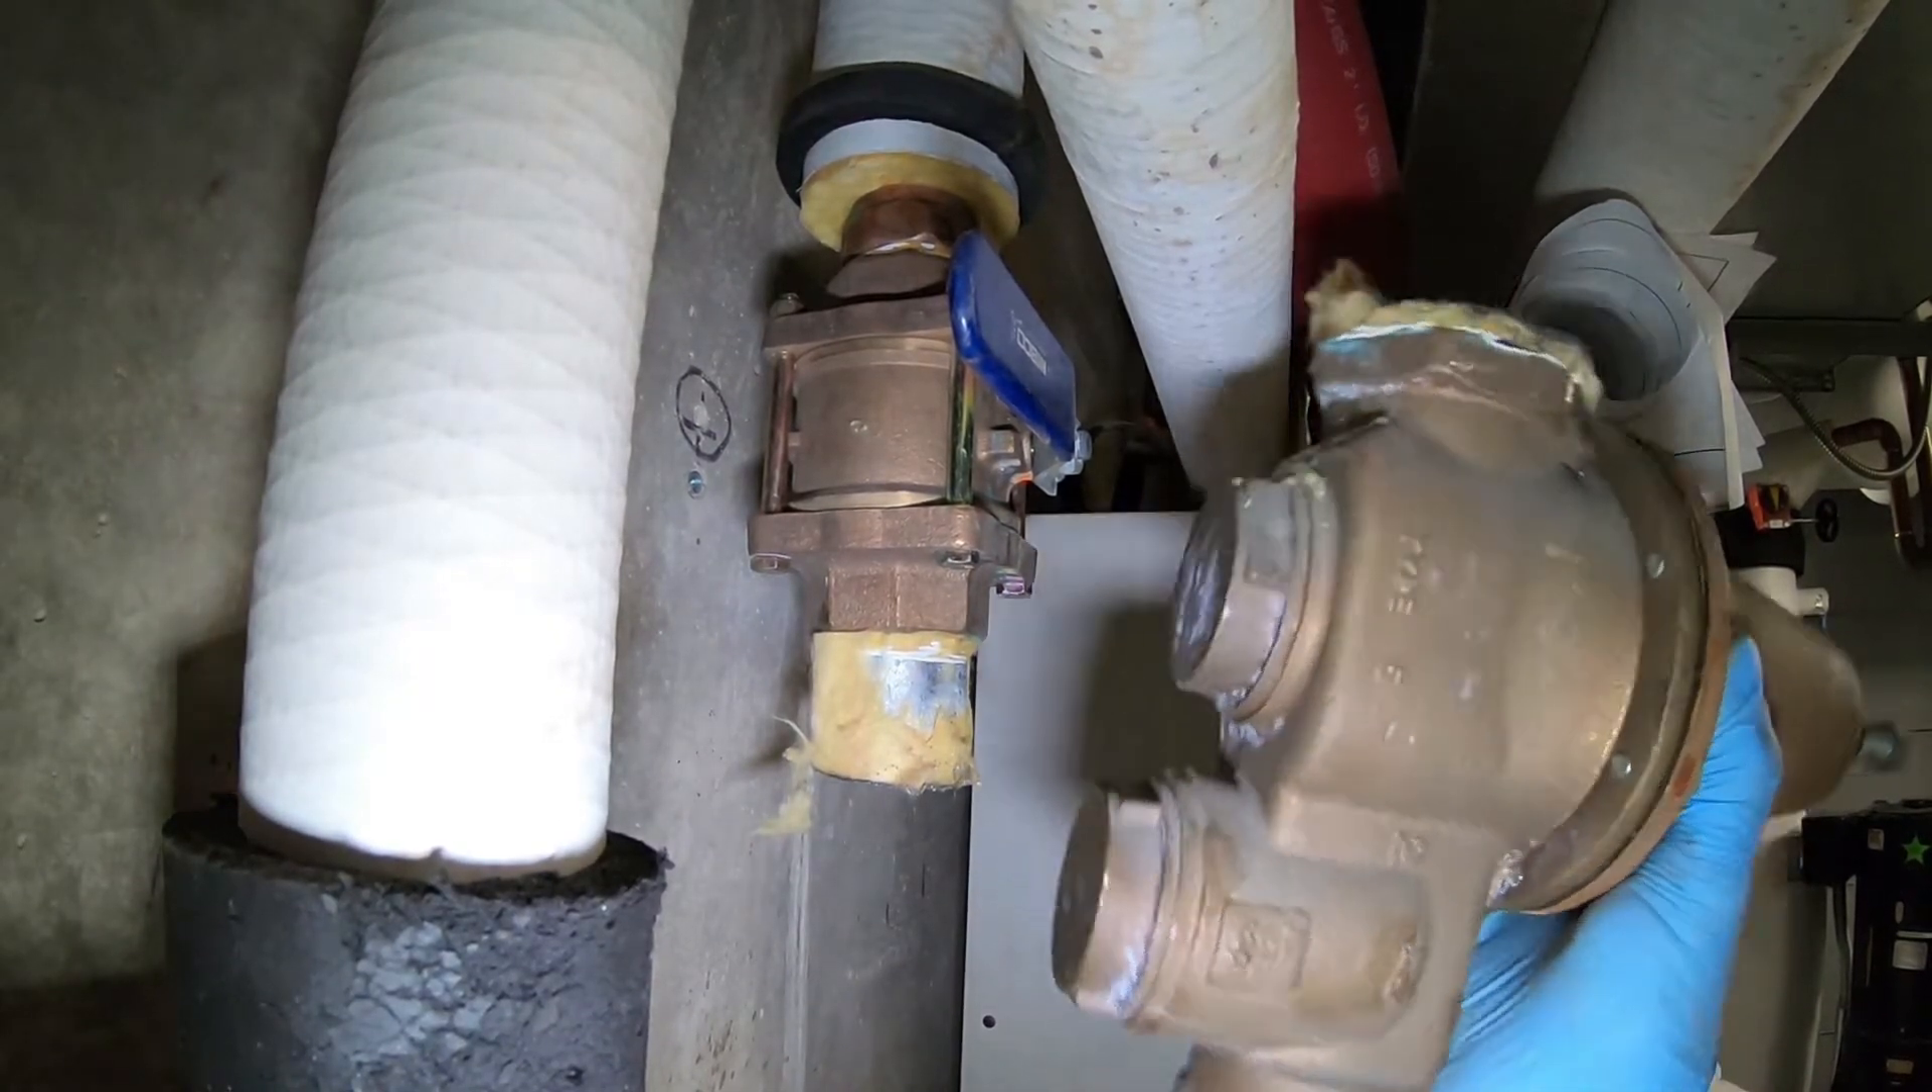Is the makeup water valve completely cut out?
Yes.